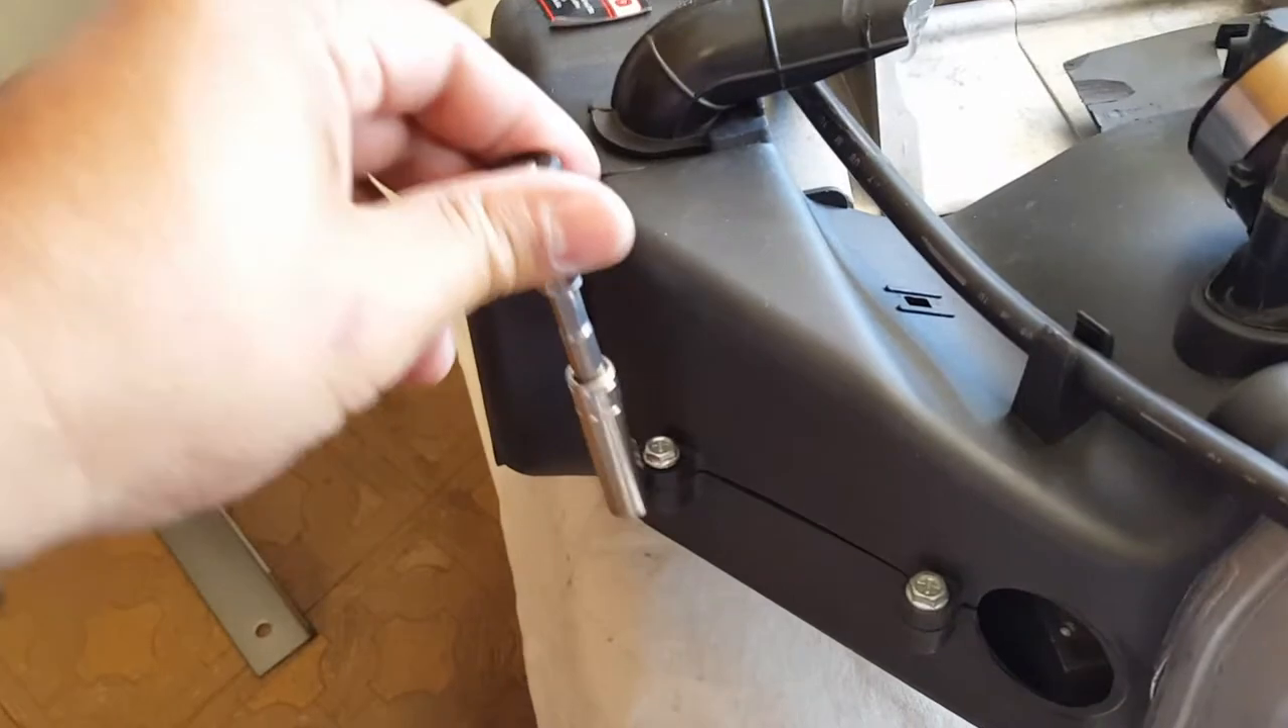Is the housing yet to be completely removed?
Yes.